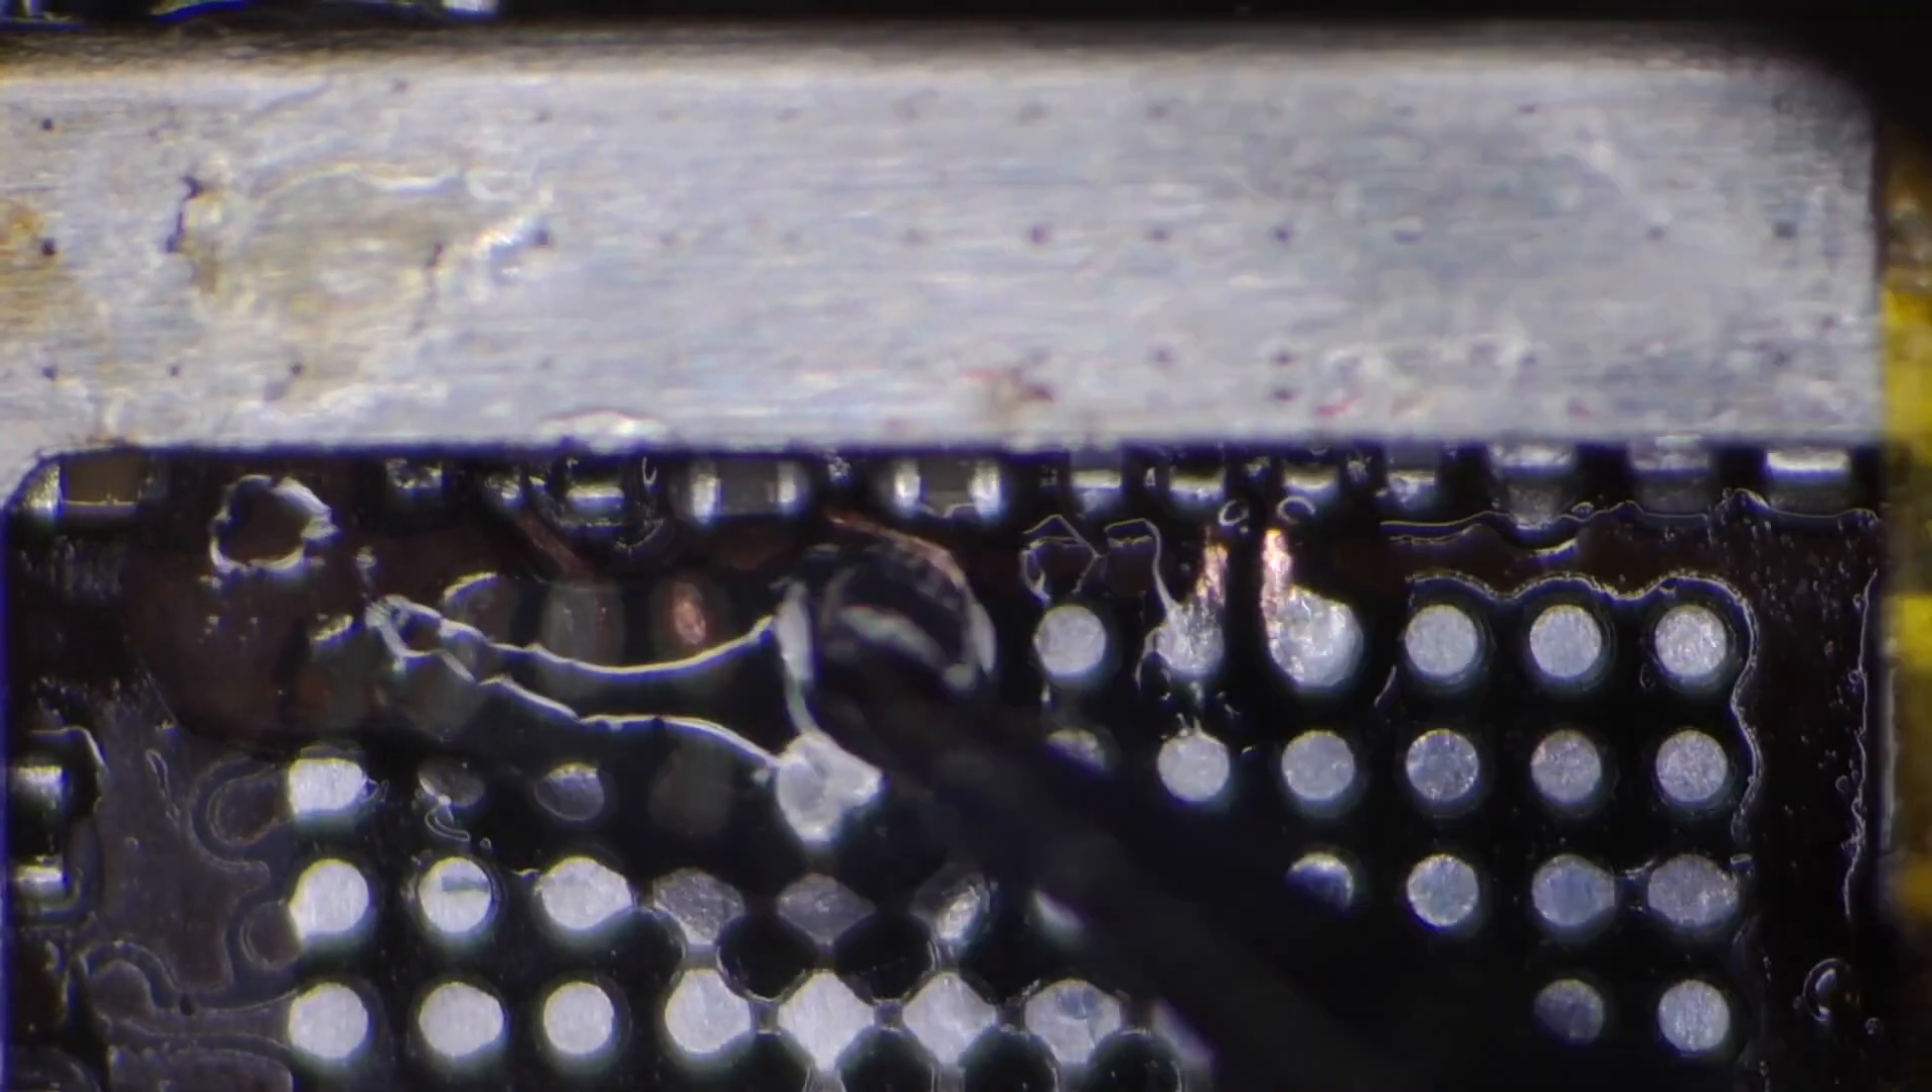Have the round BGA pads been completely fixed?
No.